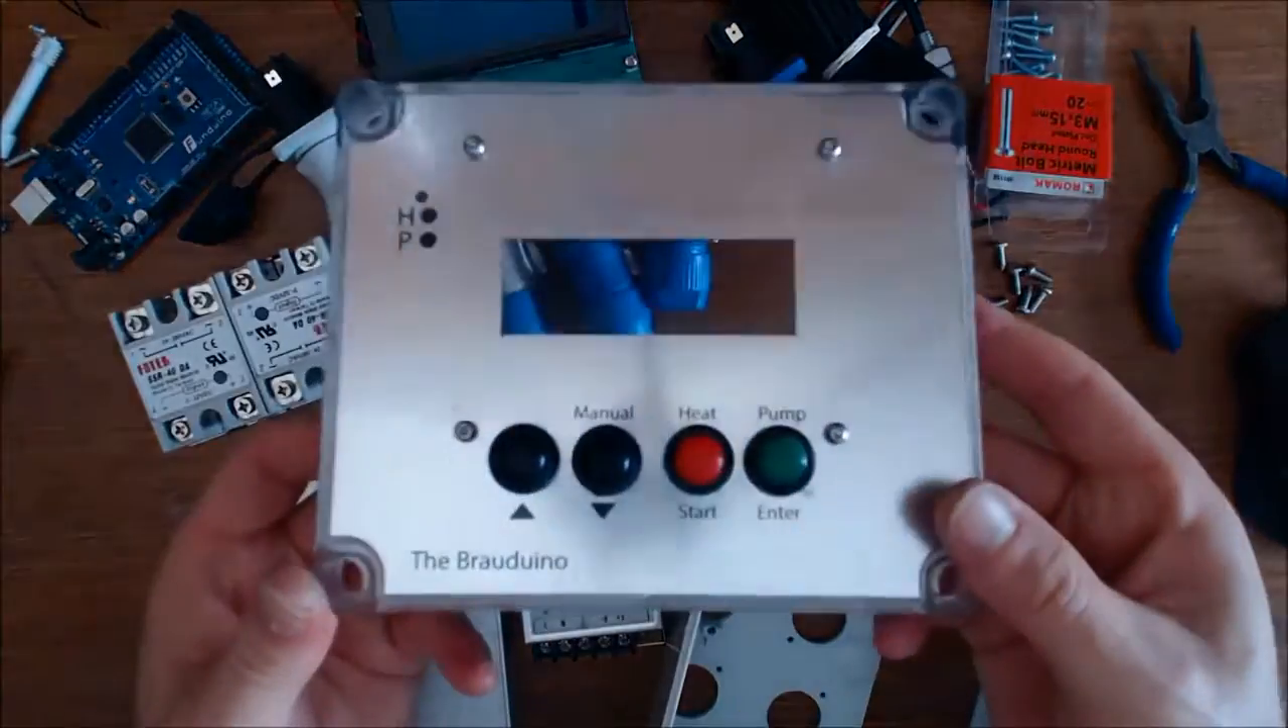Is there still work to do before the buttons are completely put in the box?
No.